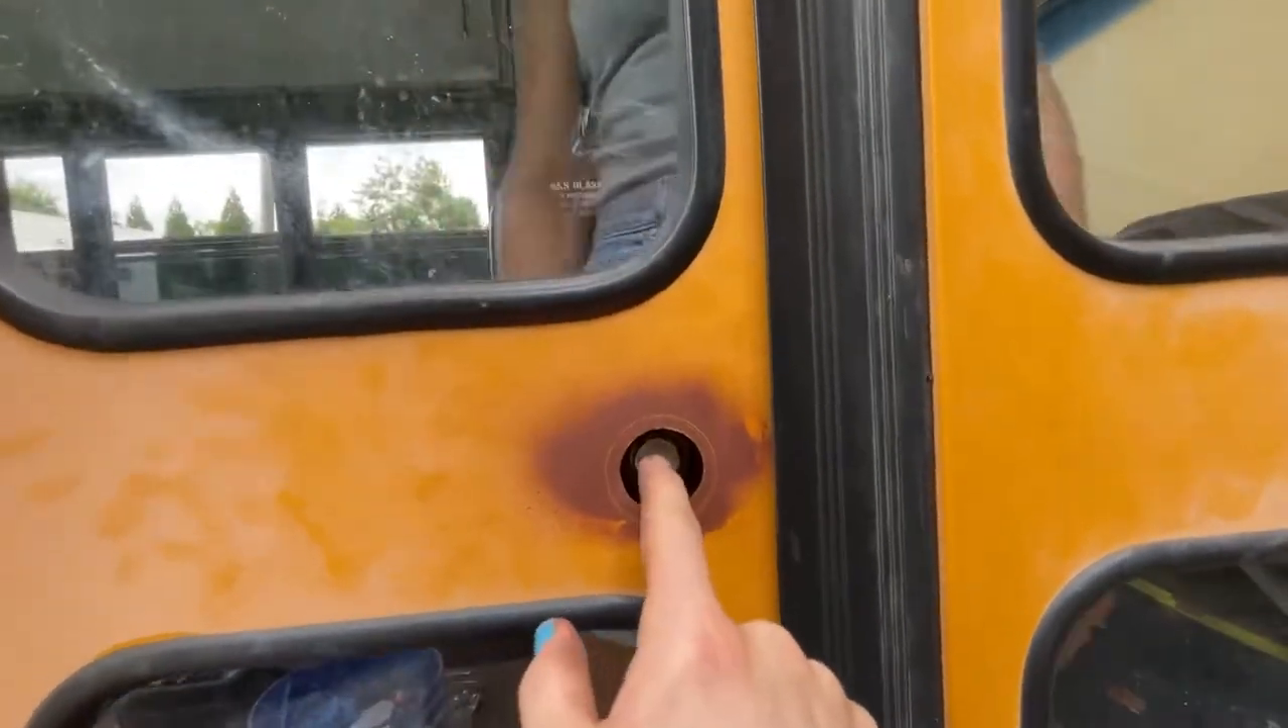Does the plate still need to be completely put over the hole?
Yes.